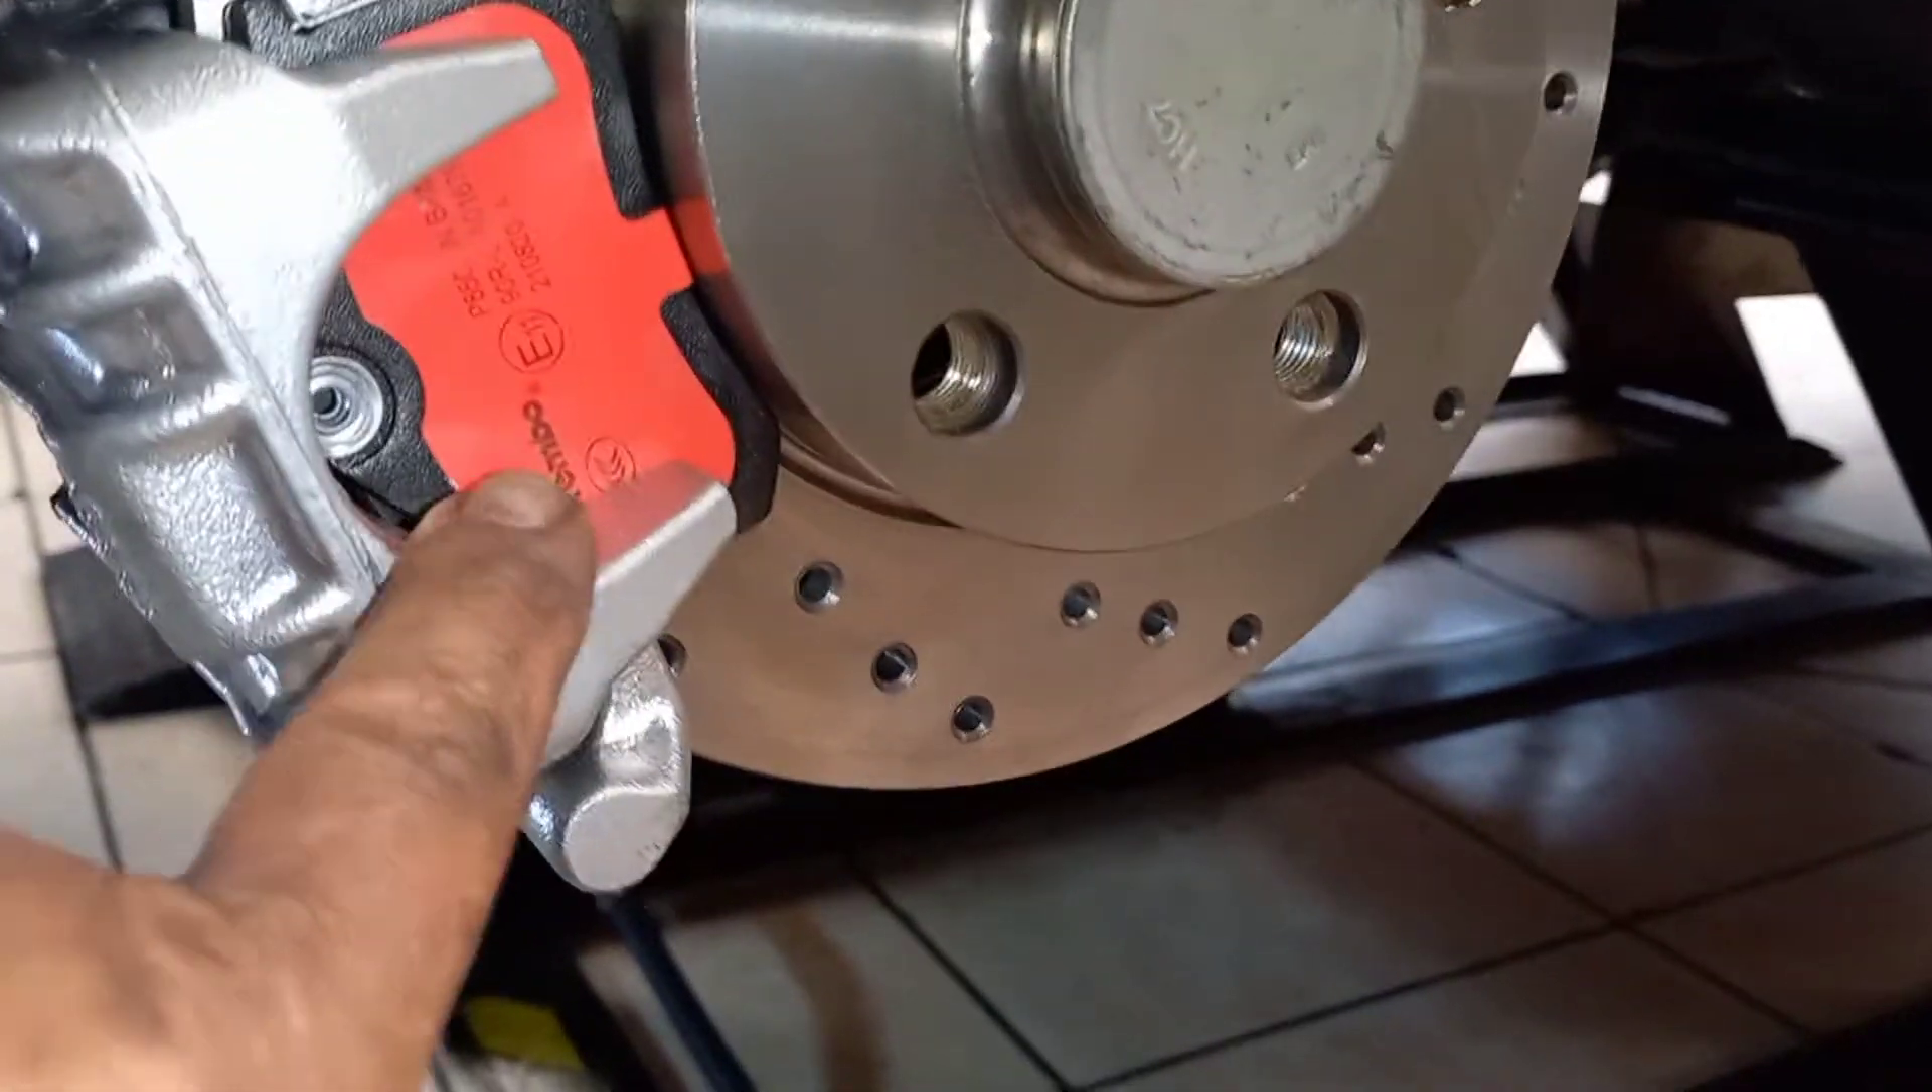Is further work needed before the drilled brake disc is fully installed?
No.